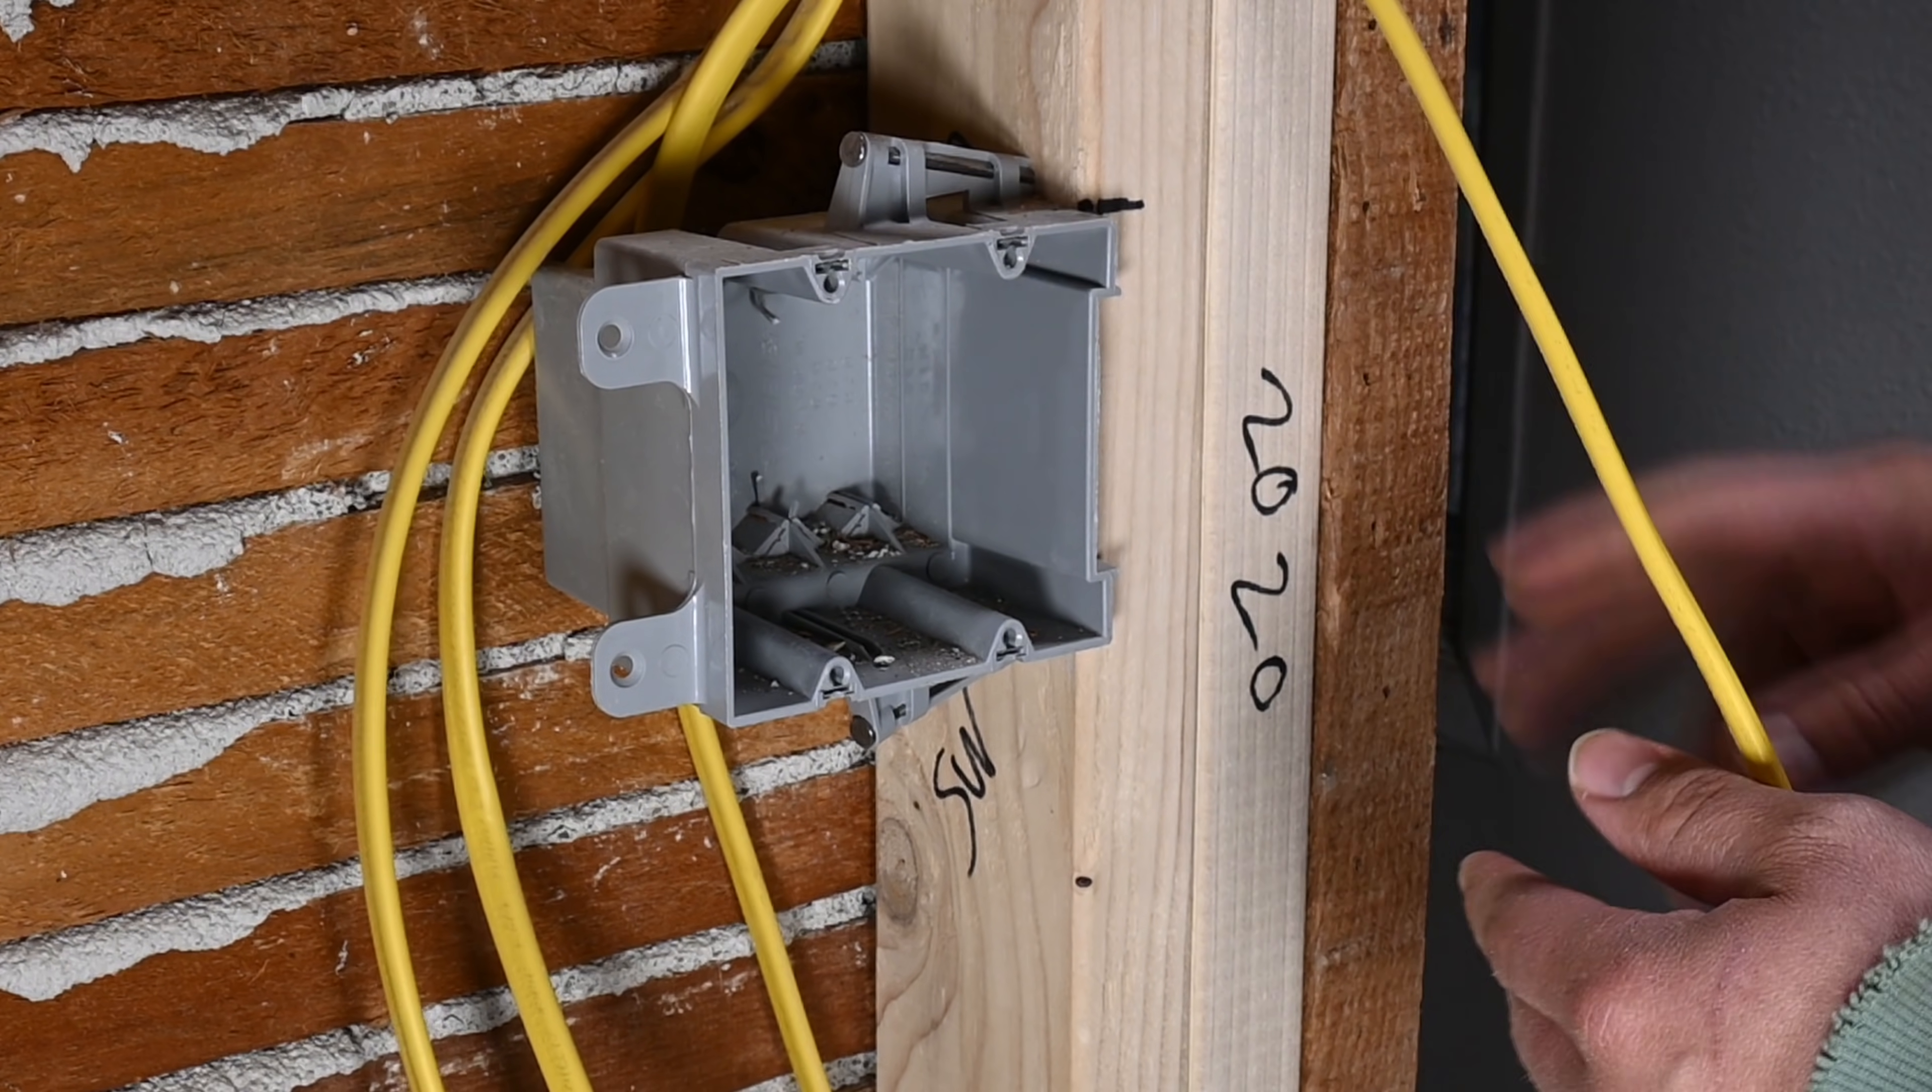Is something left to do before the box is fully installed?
No.